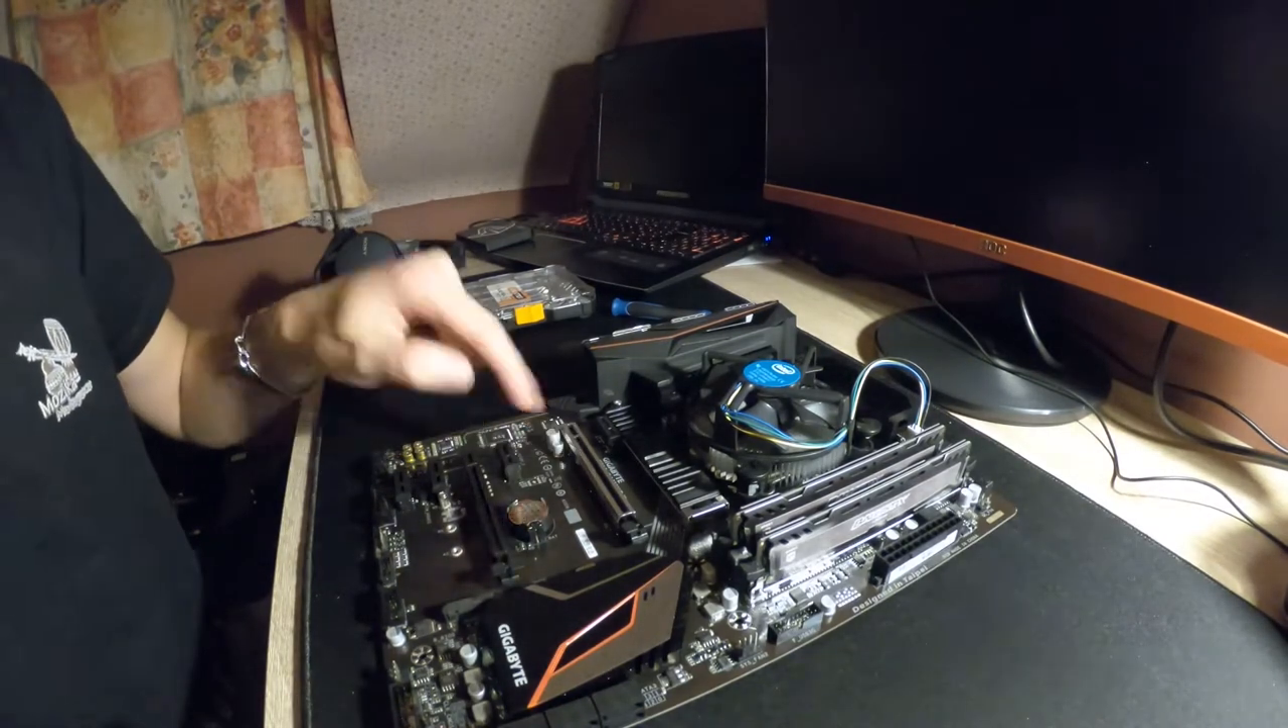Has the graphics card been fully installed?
No.